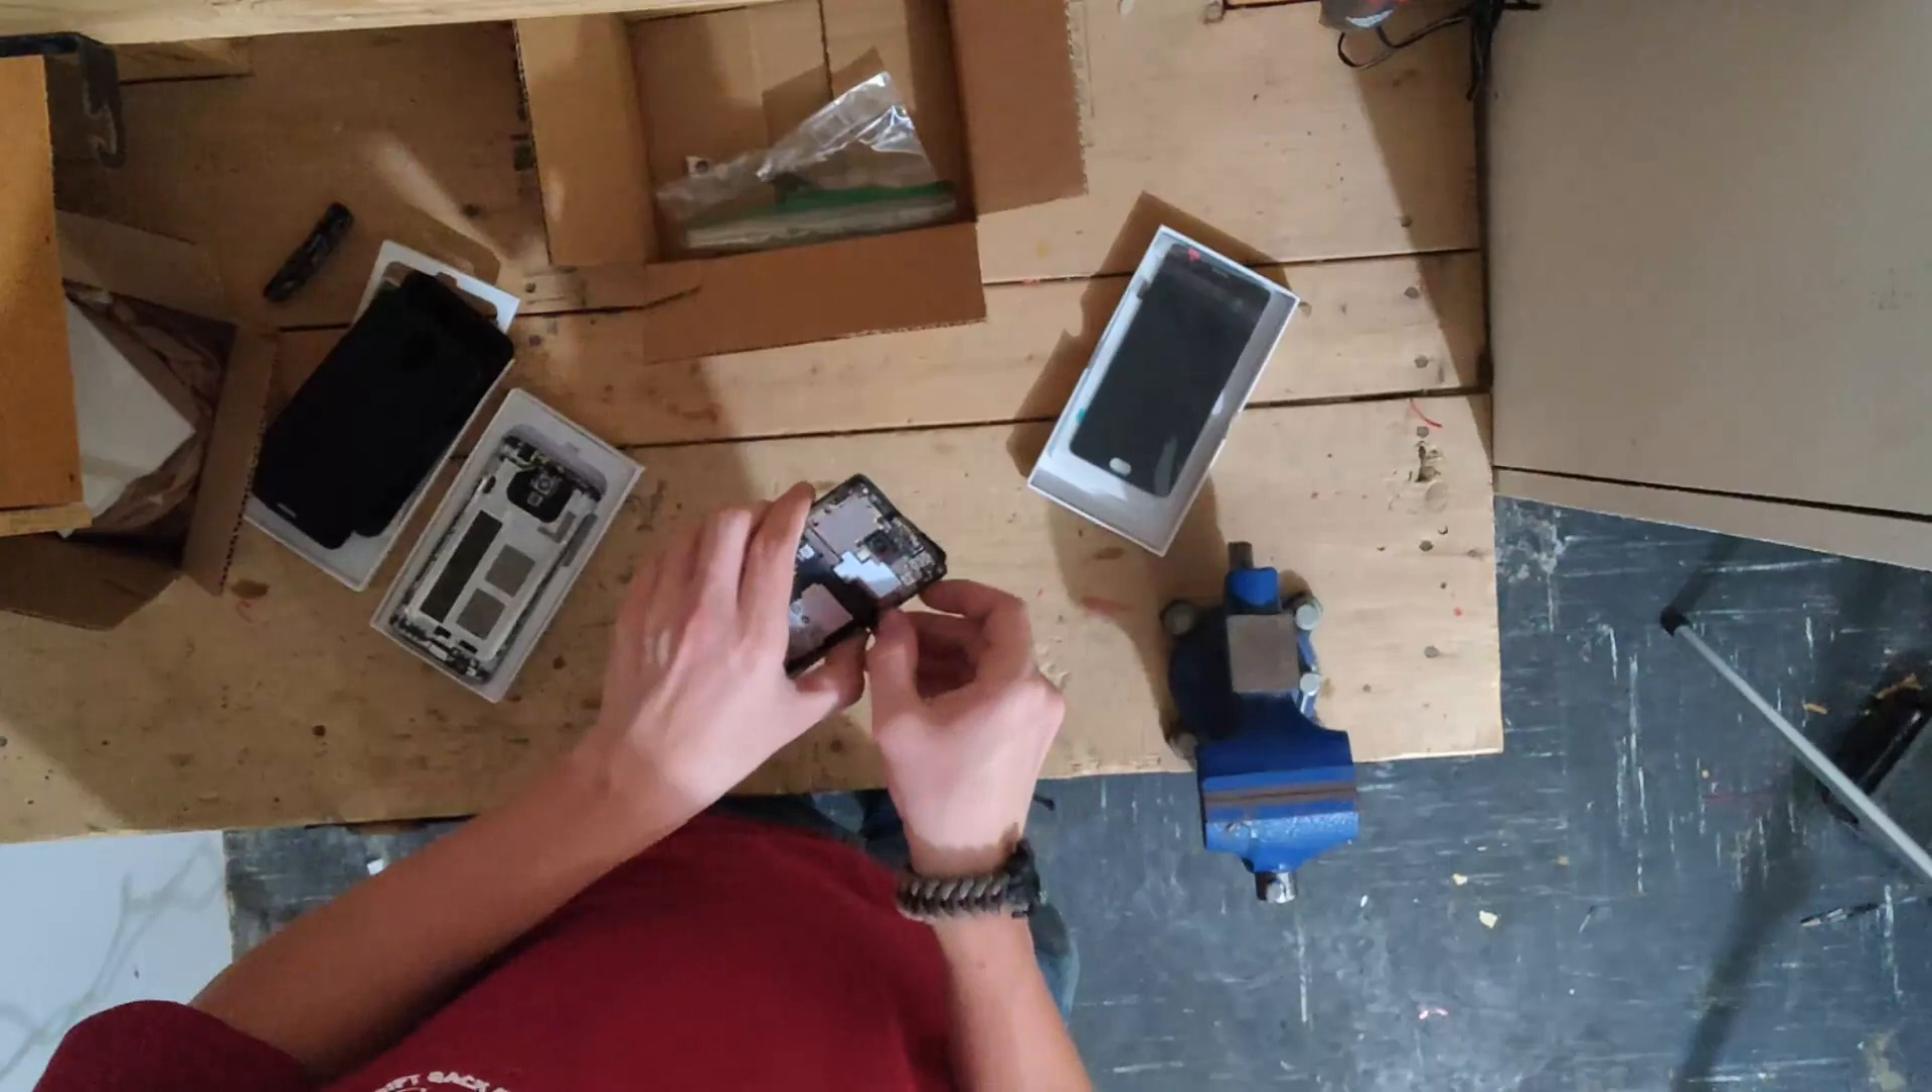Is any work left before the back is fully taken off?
No.